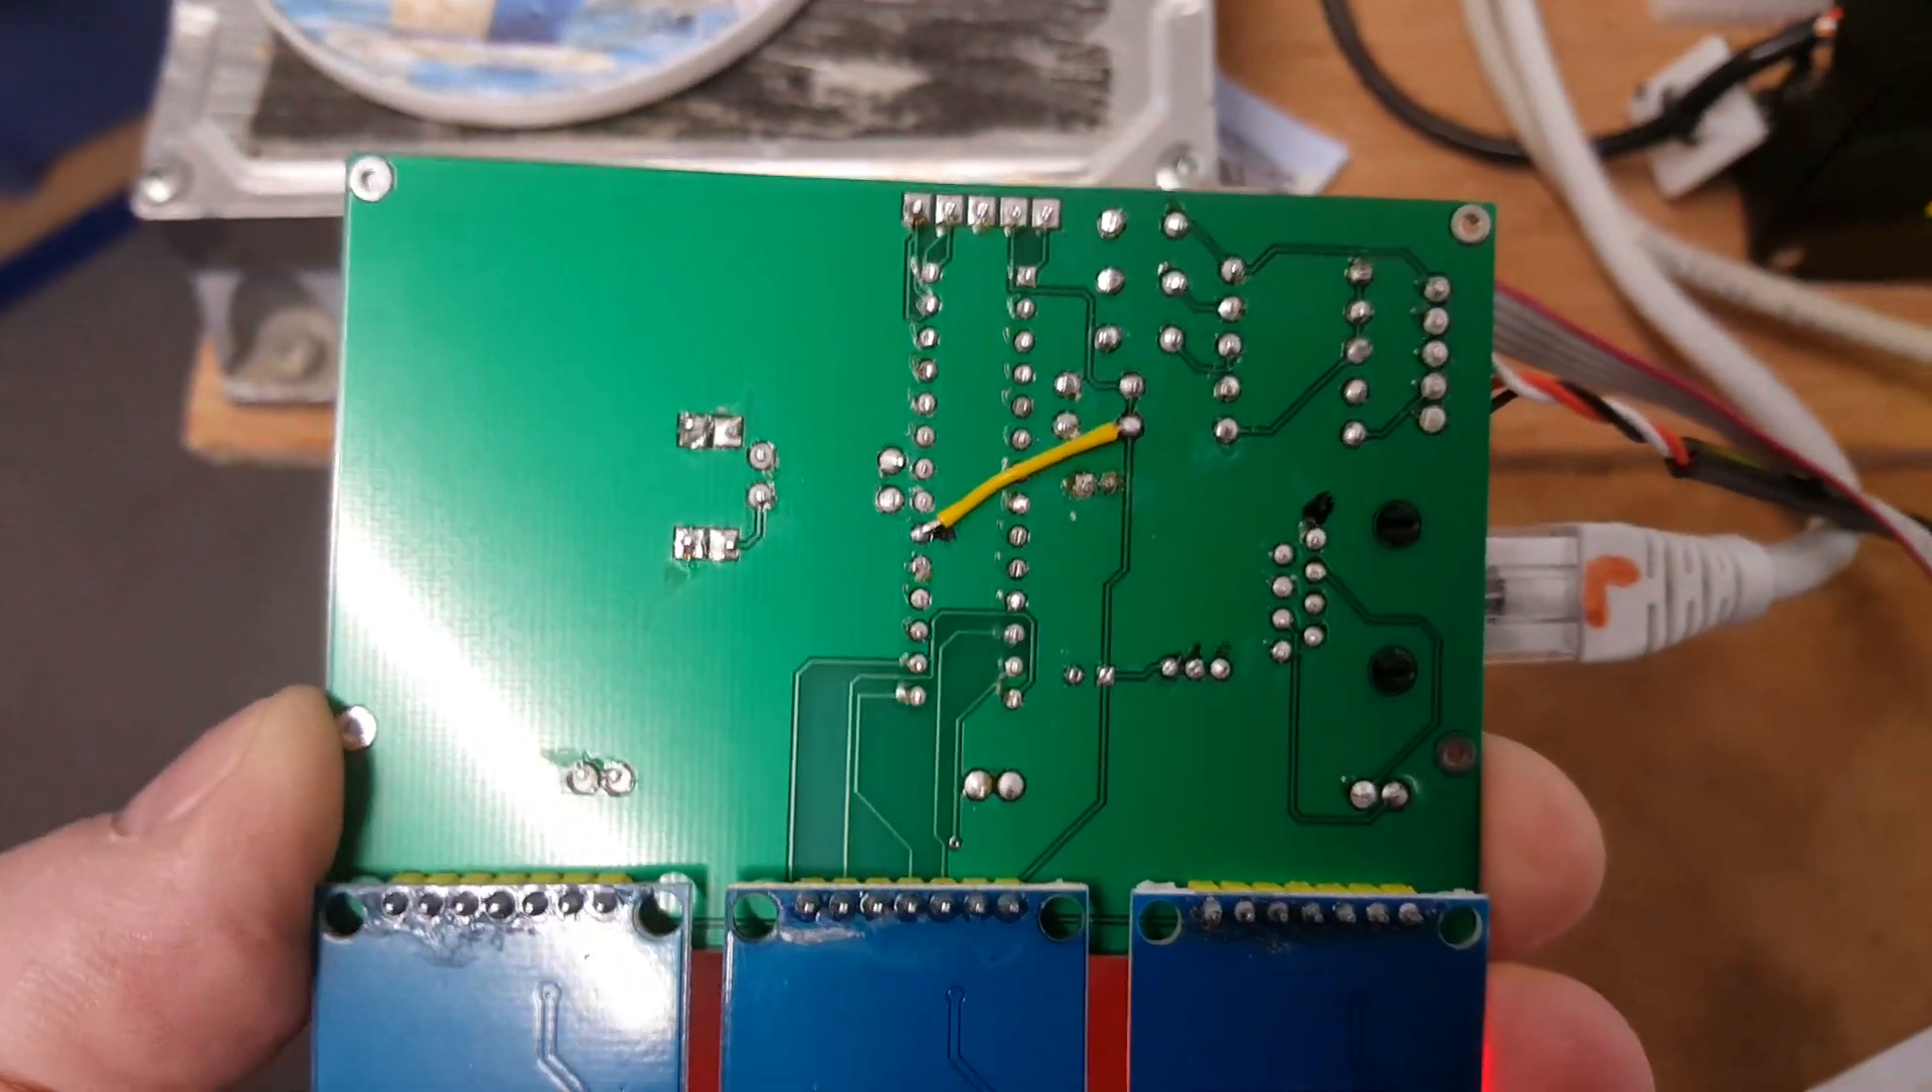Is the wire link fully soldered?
Yes.